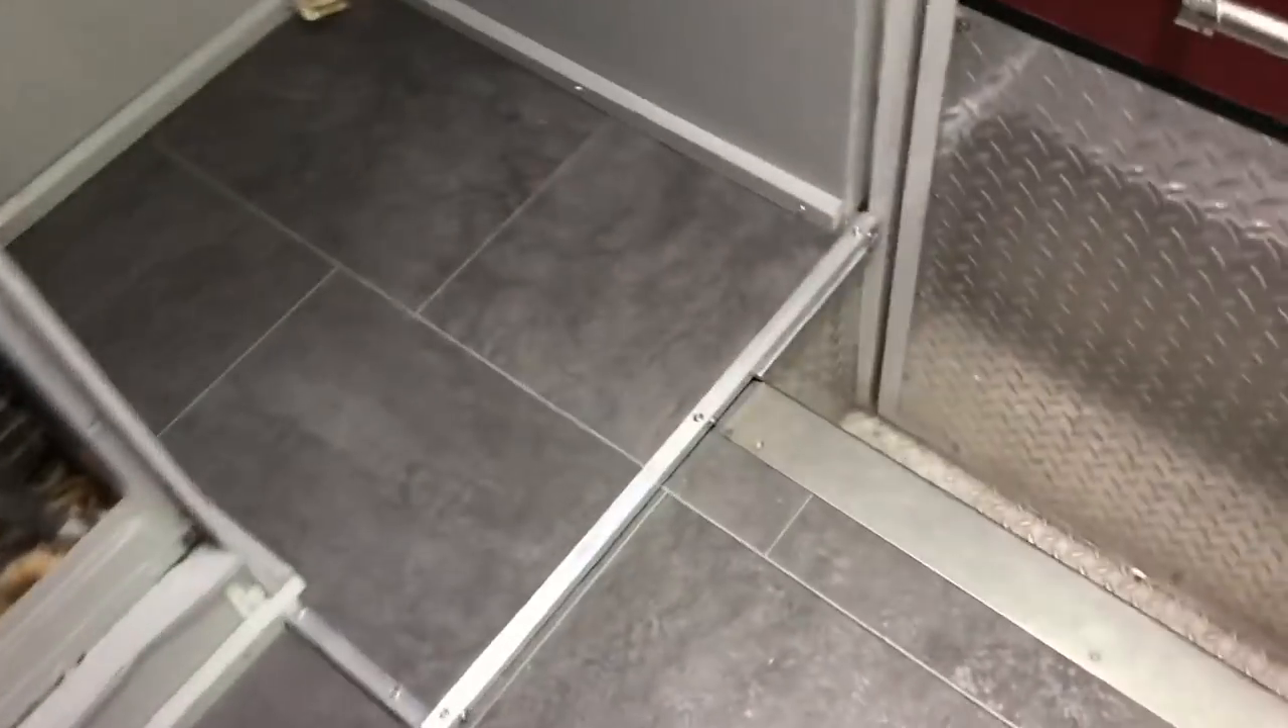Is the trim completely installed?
Yes.